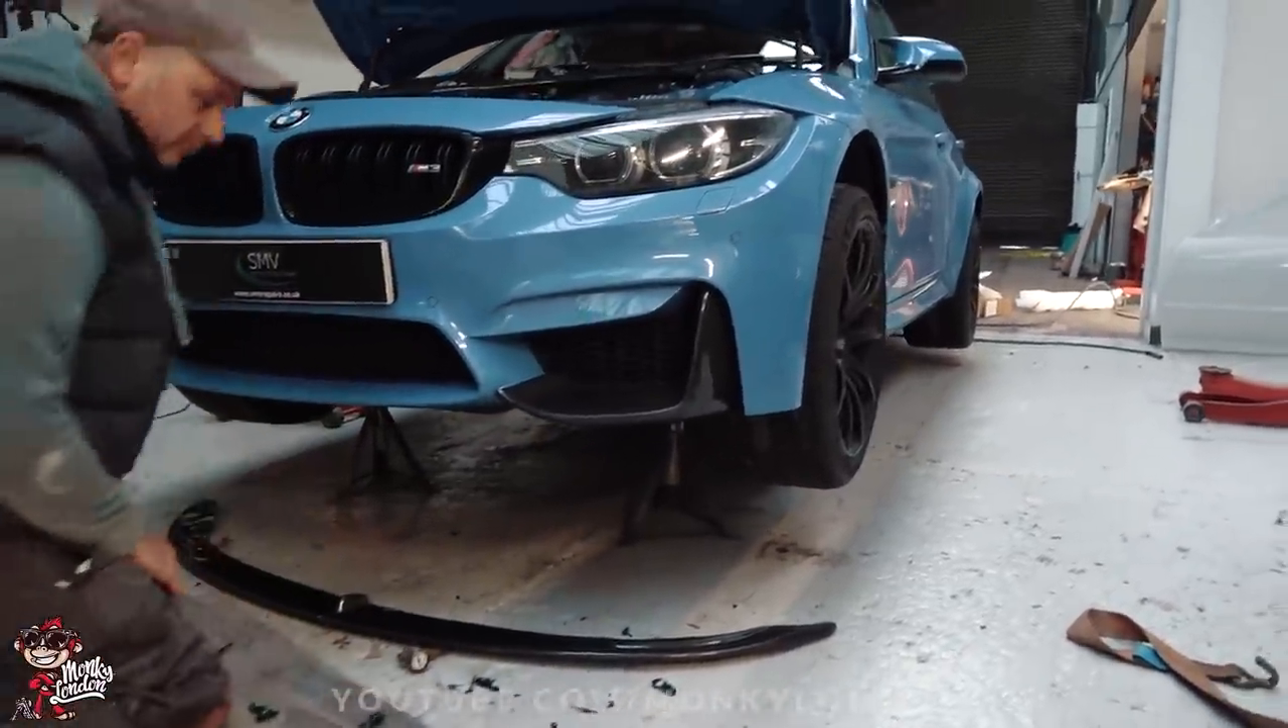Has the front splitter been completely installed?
No.